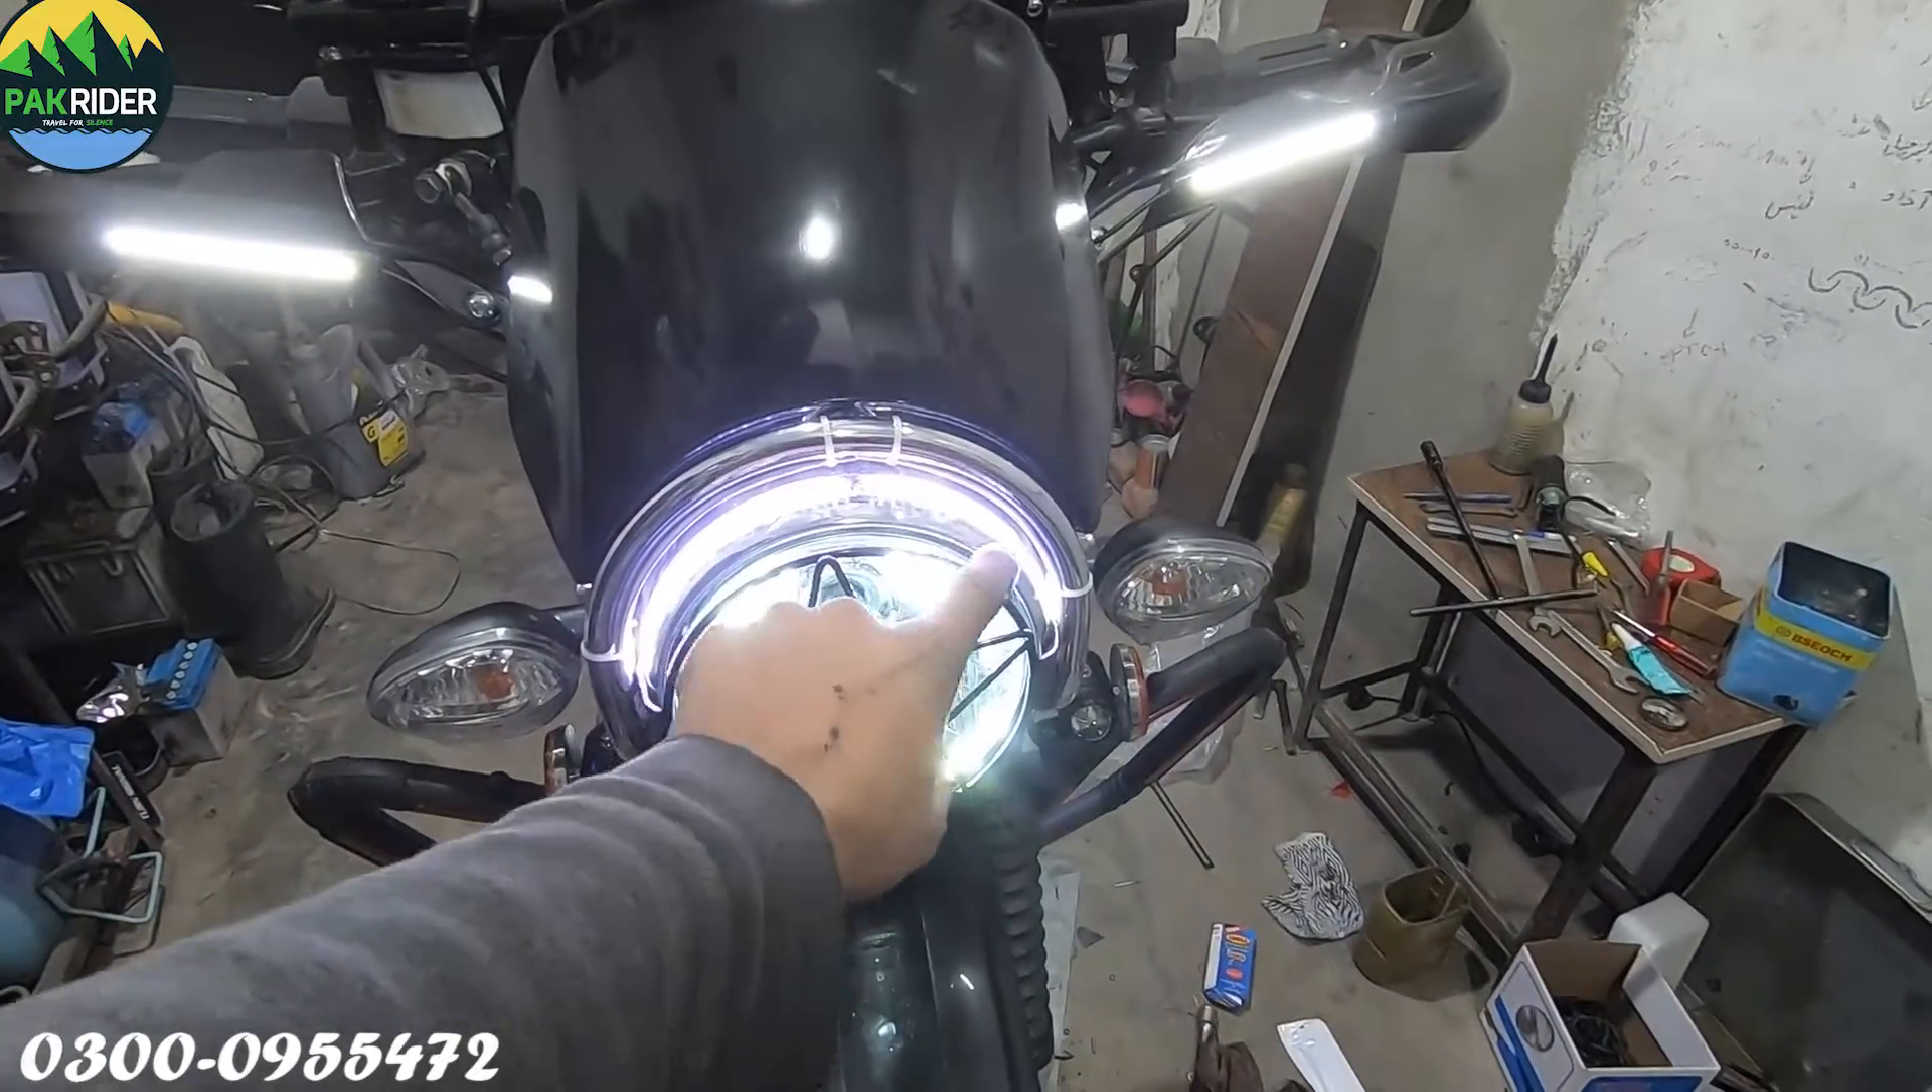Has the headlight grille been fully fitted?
Yes.